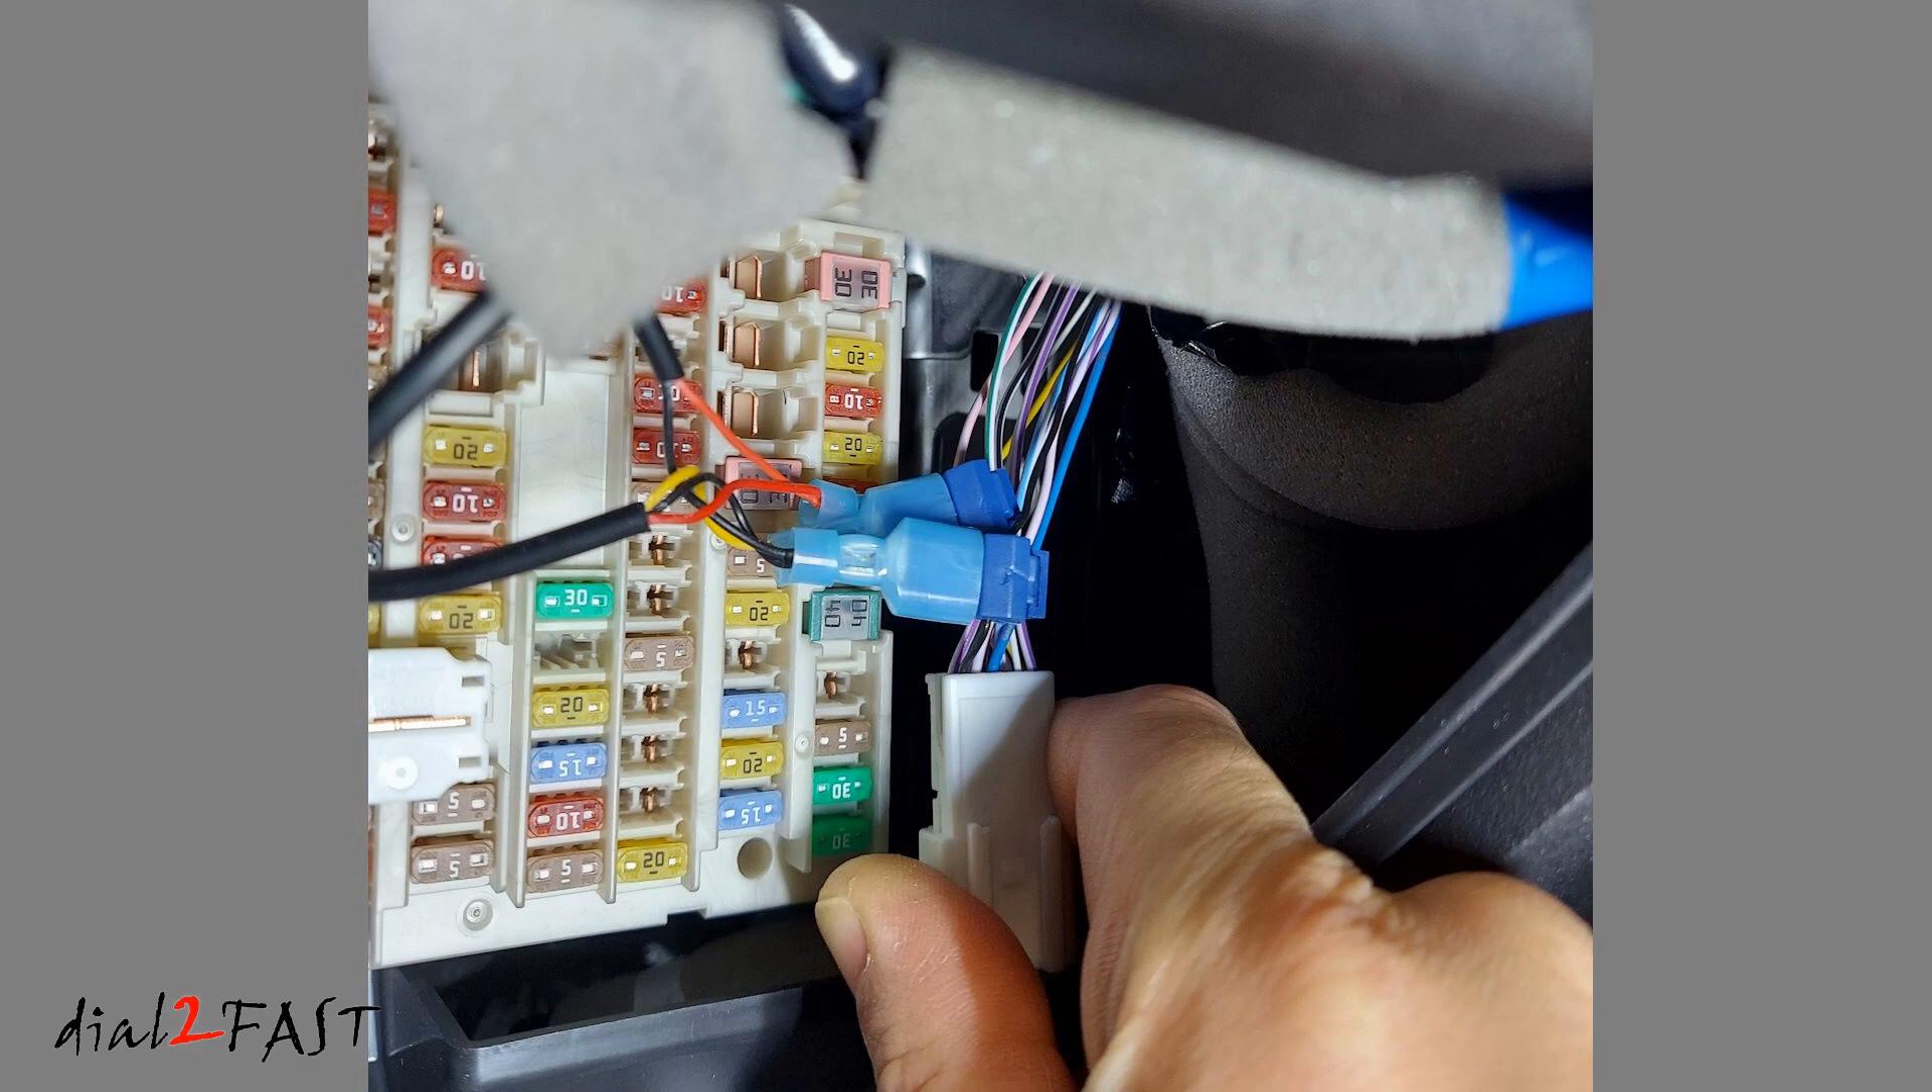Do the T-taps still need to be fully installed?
No.